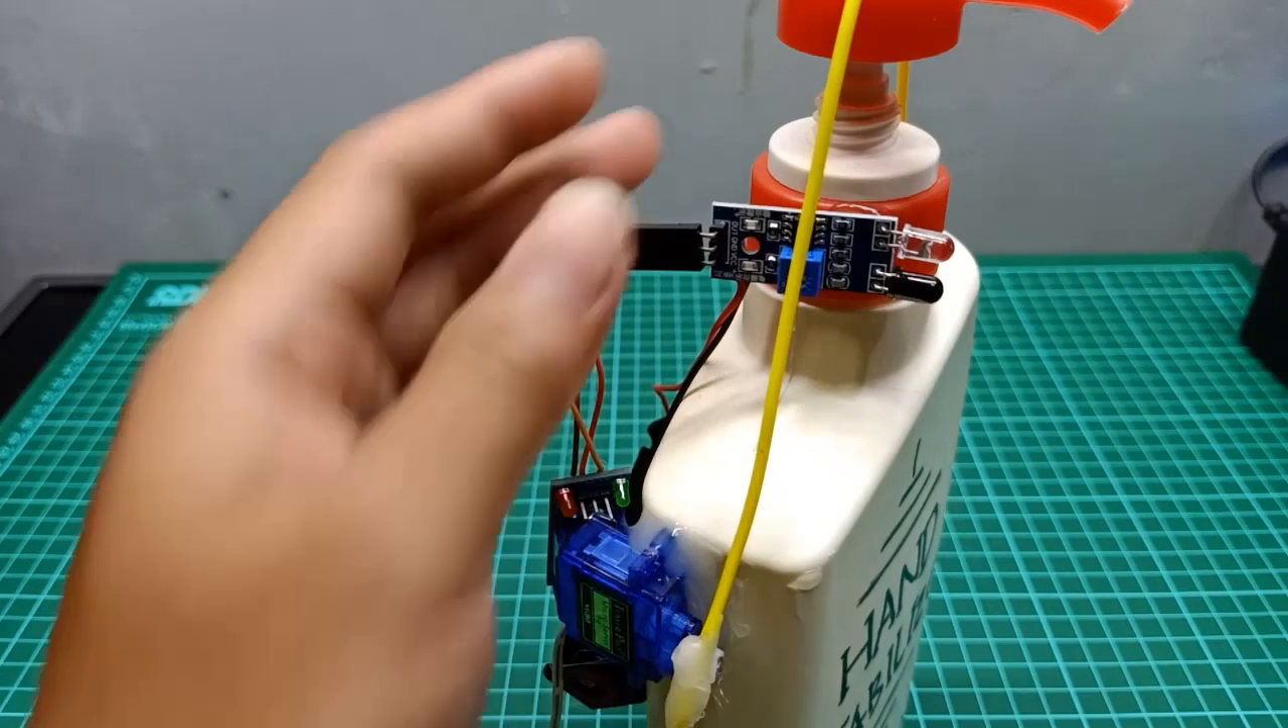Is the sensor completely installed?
Yes.